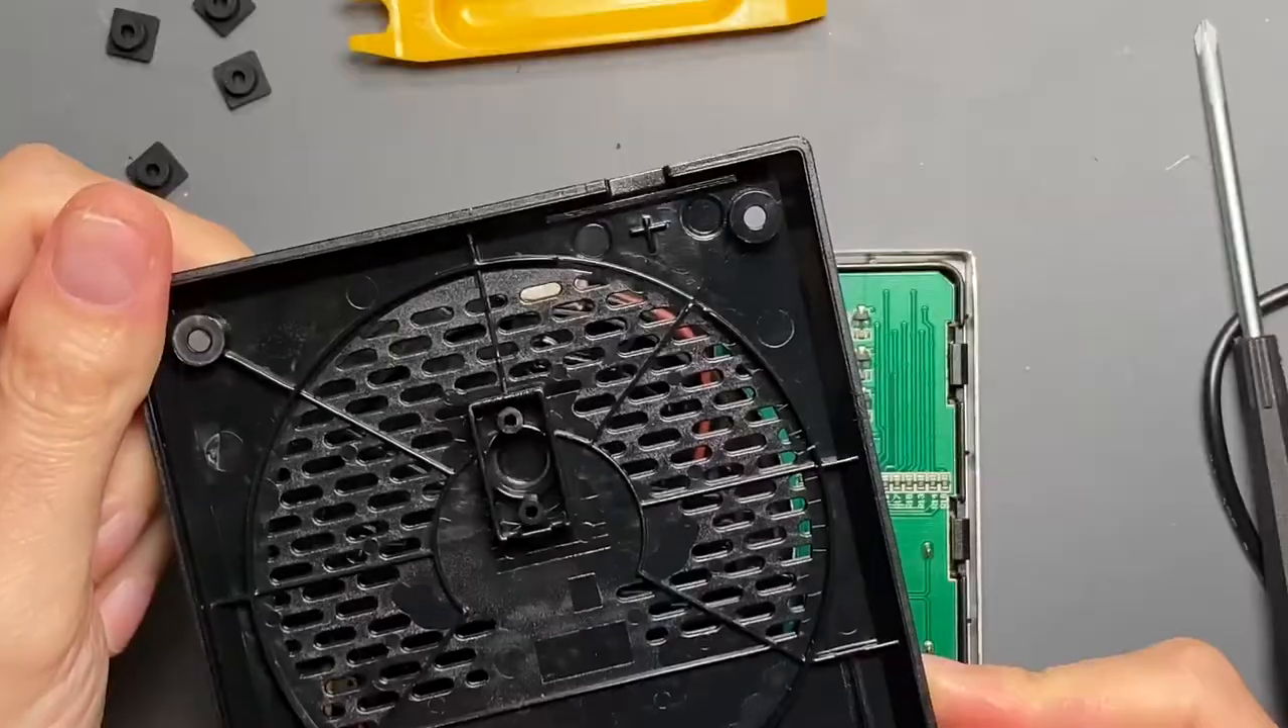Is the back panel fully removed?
Yes.